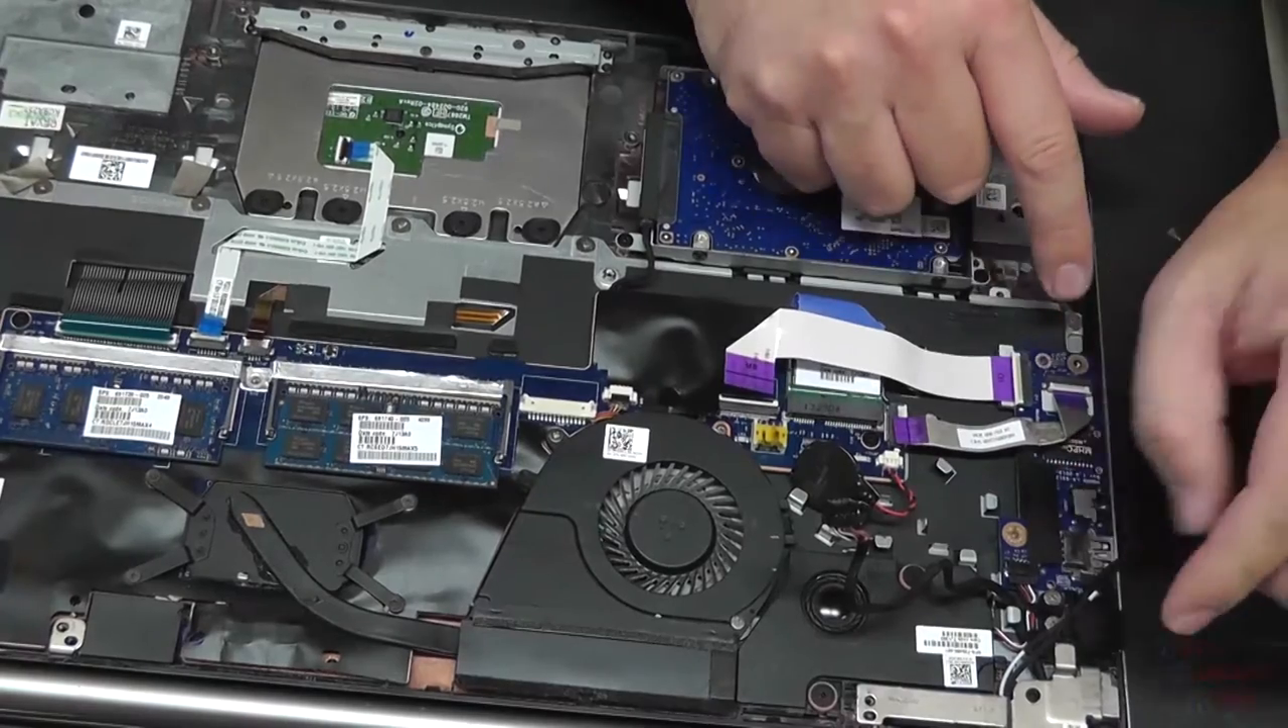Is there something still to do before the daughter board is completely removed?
Yes.